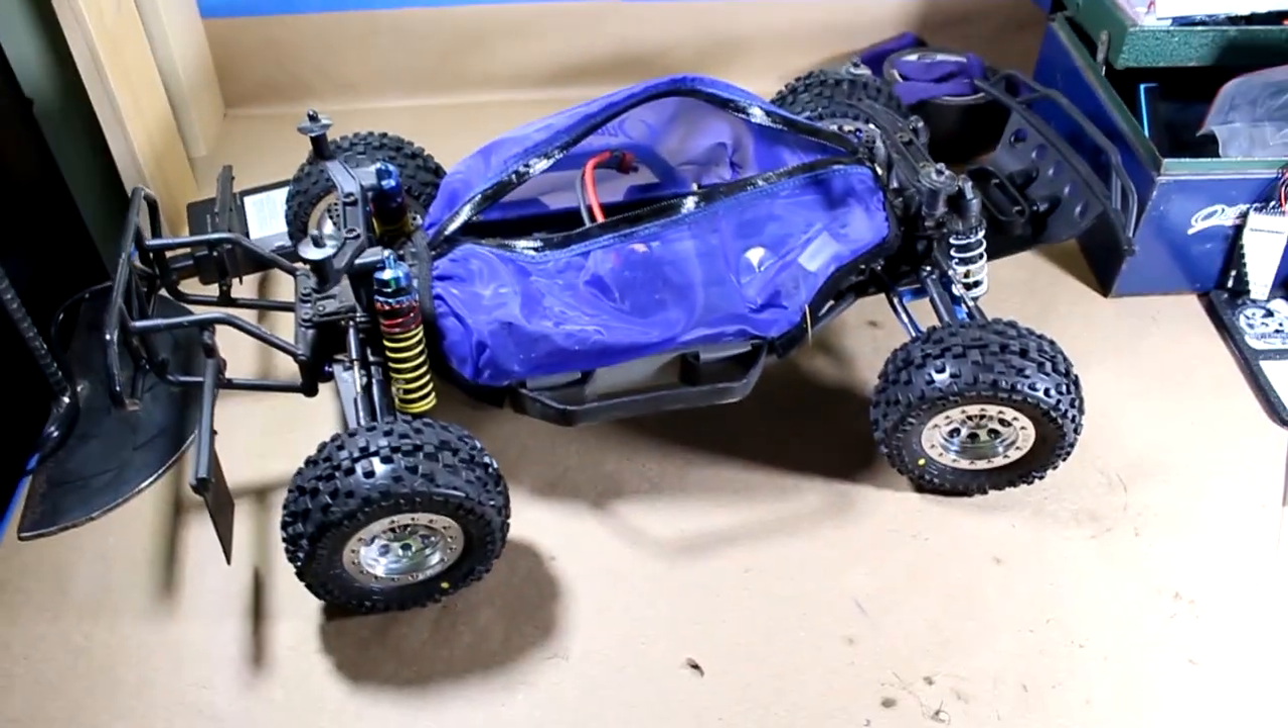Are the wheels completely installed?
Yes.